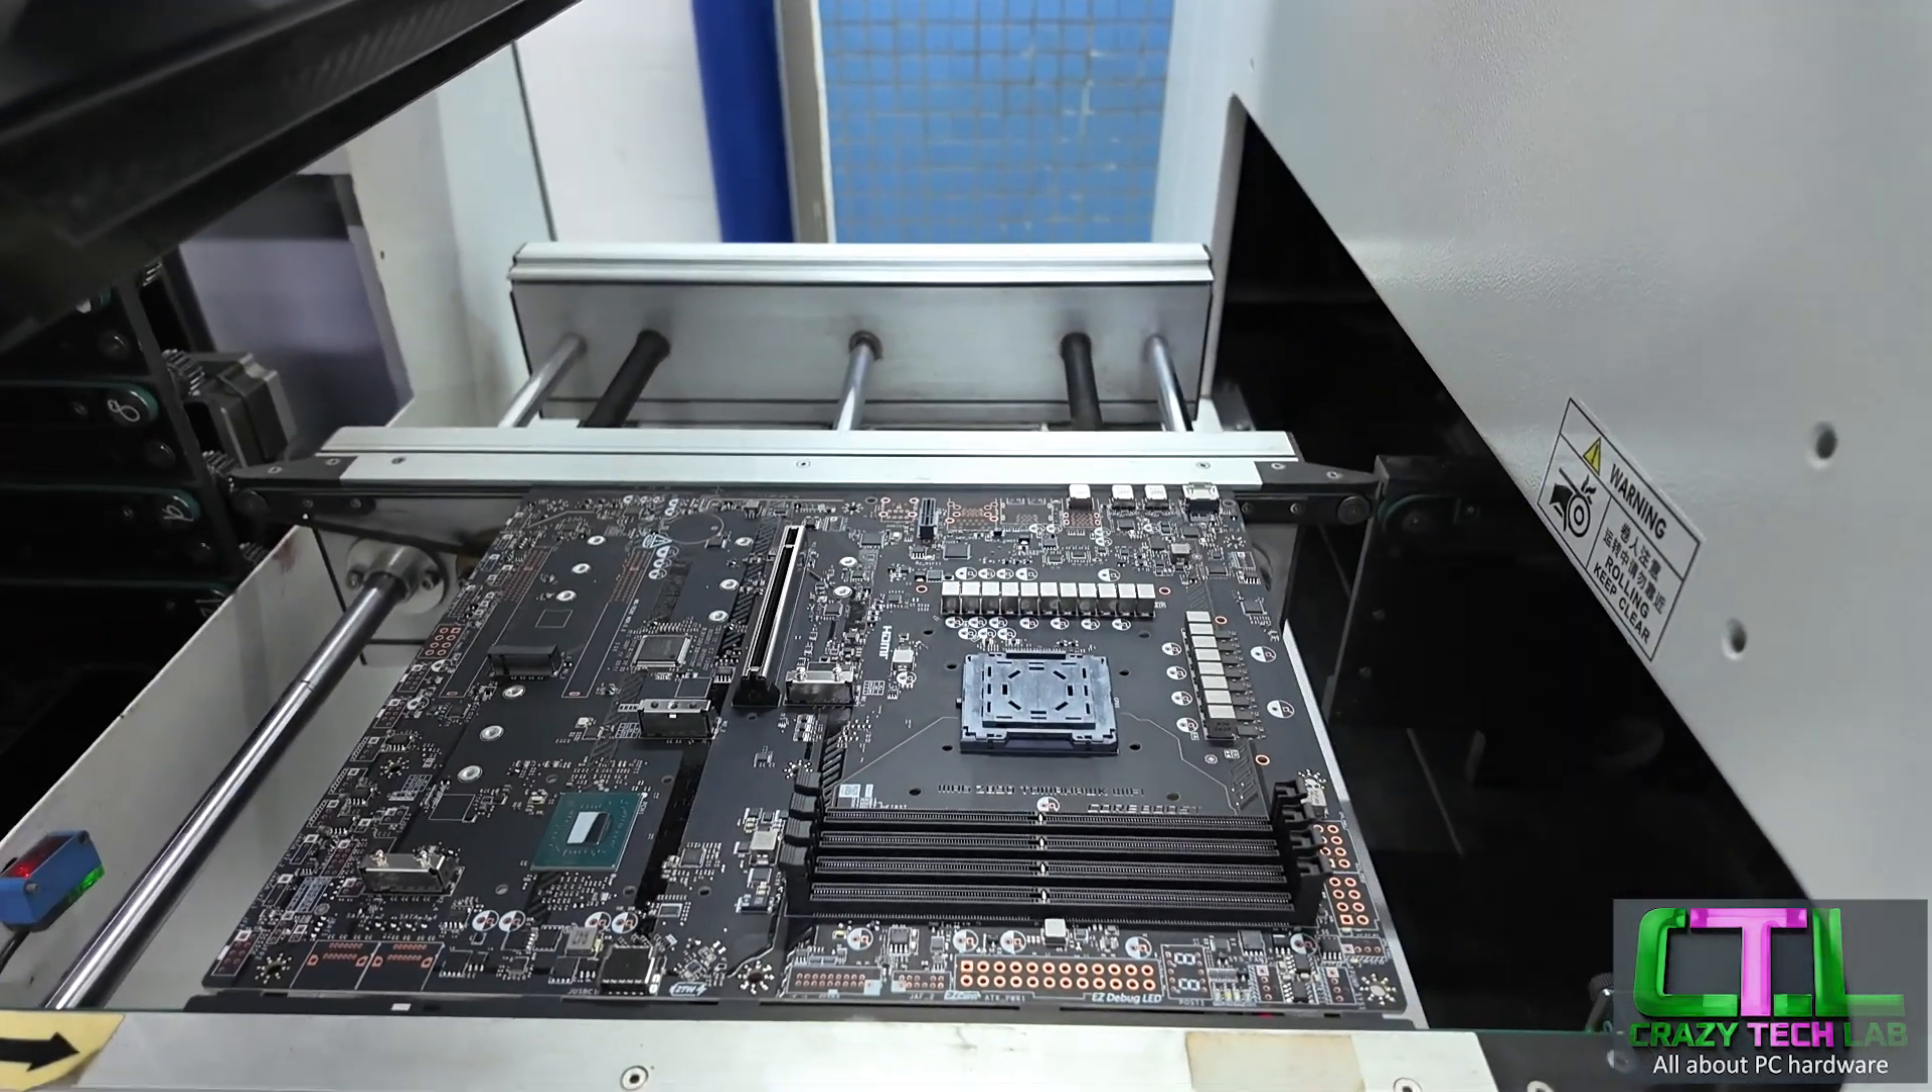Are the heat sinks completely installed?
No.